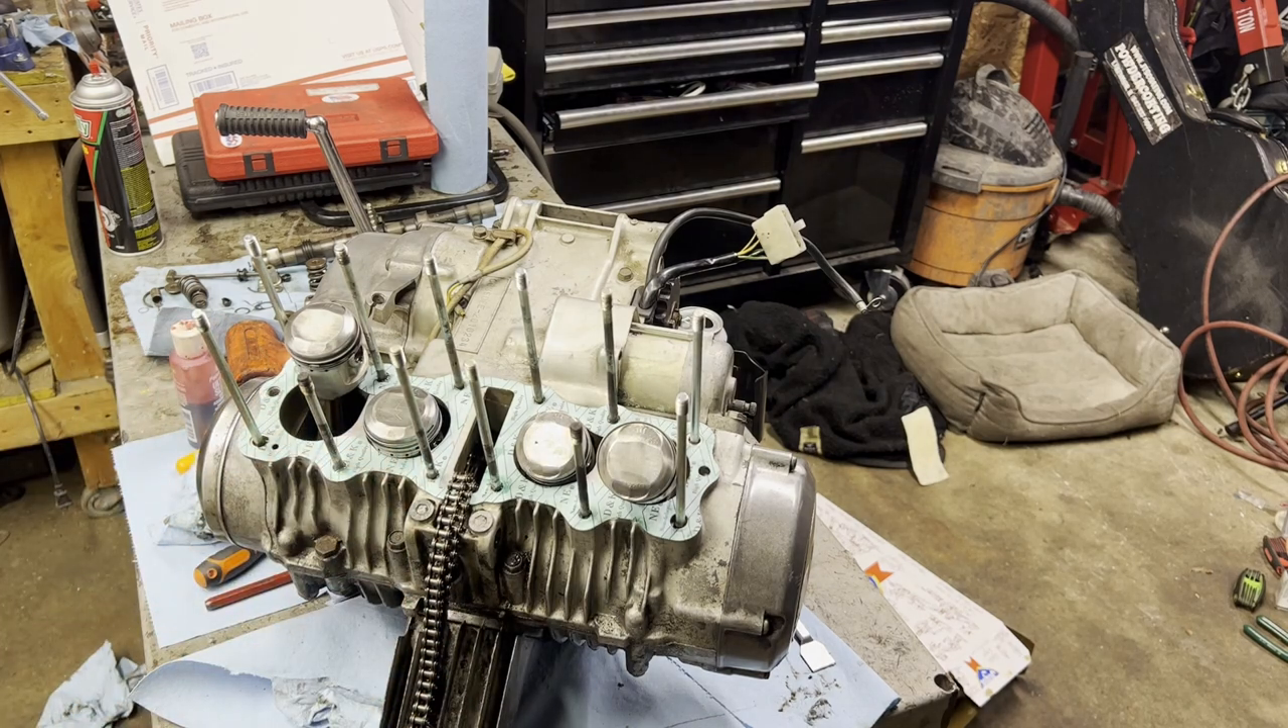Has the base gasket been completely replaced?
Yes.